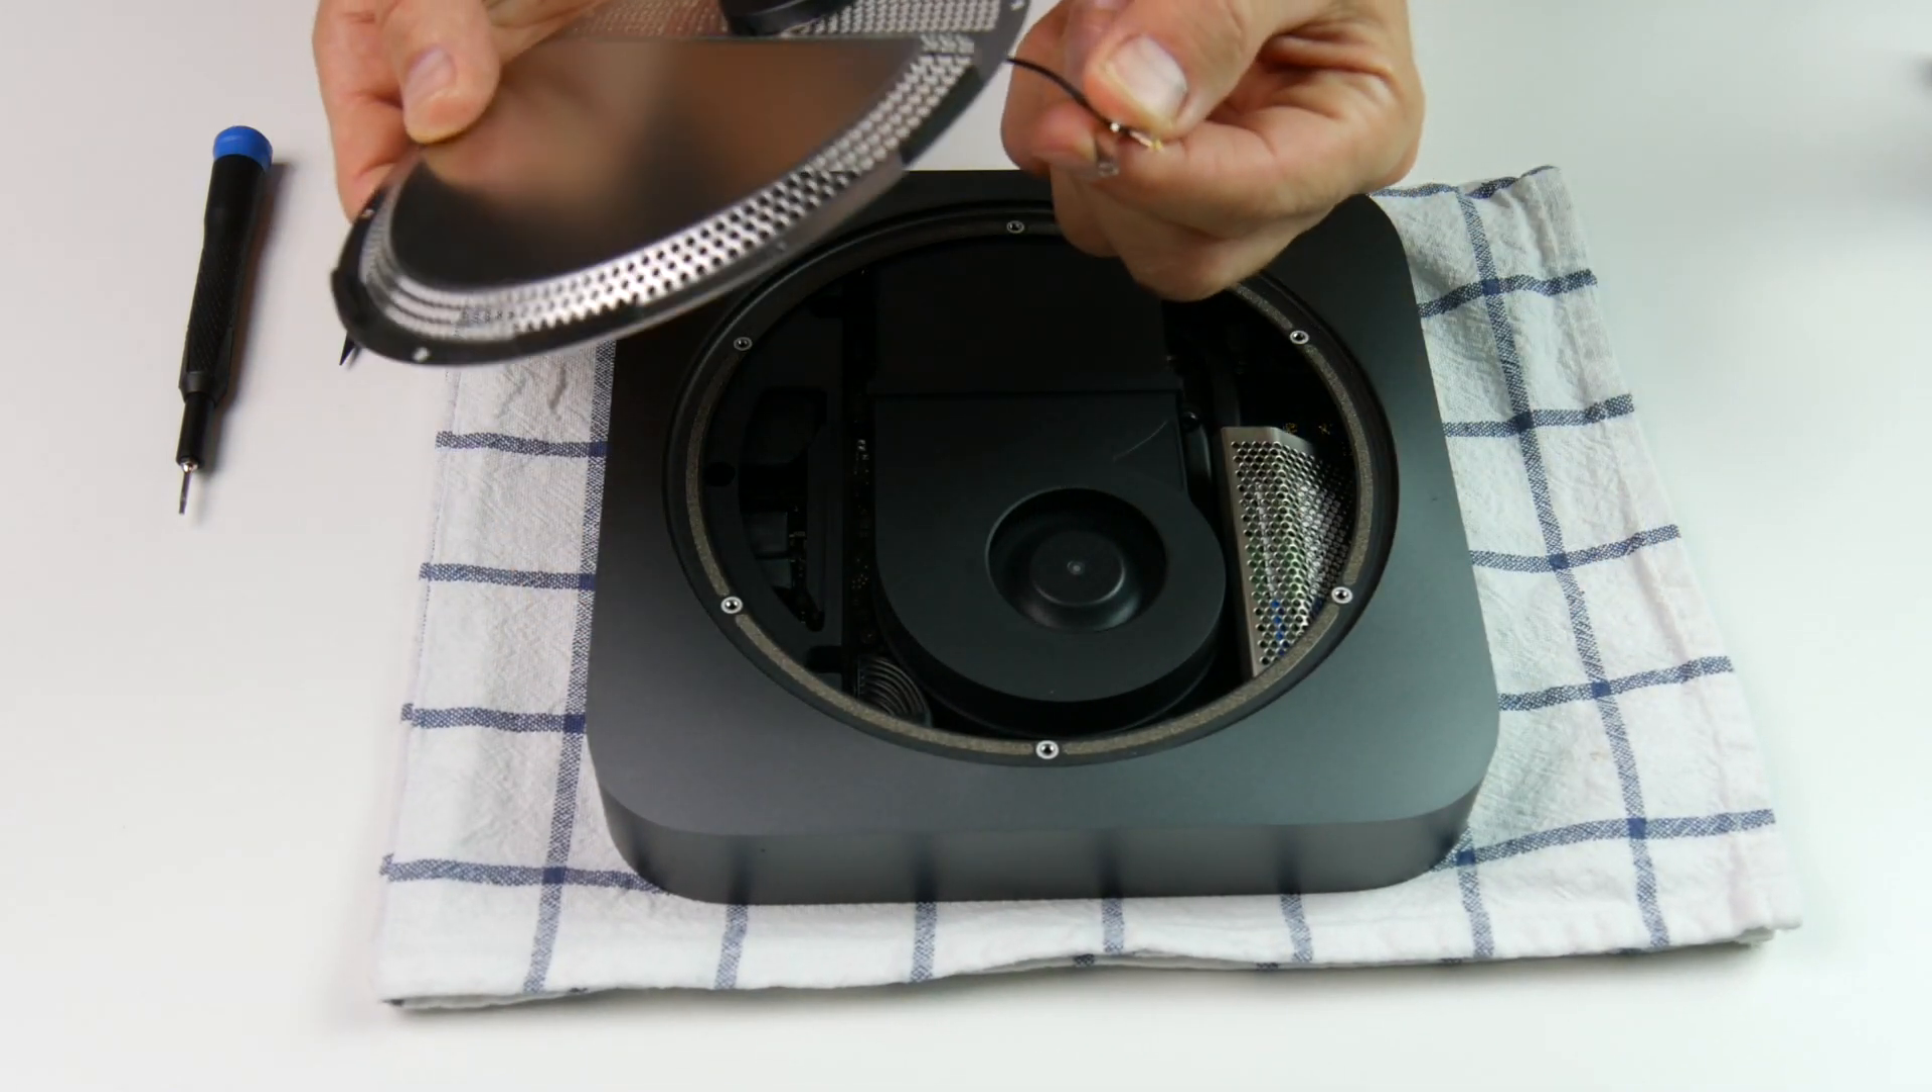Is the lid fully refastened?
No.